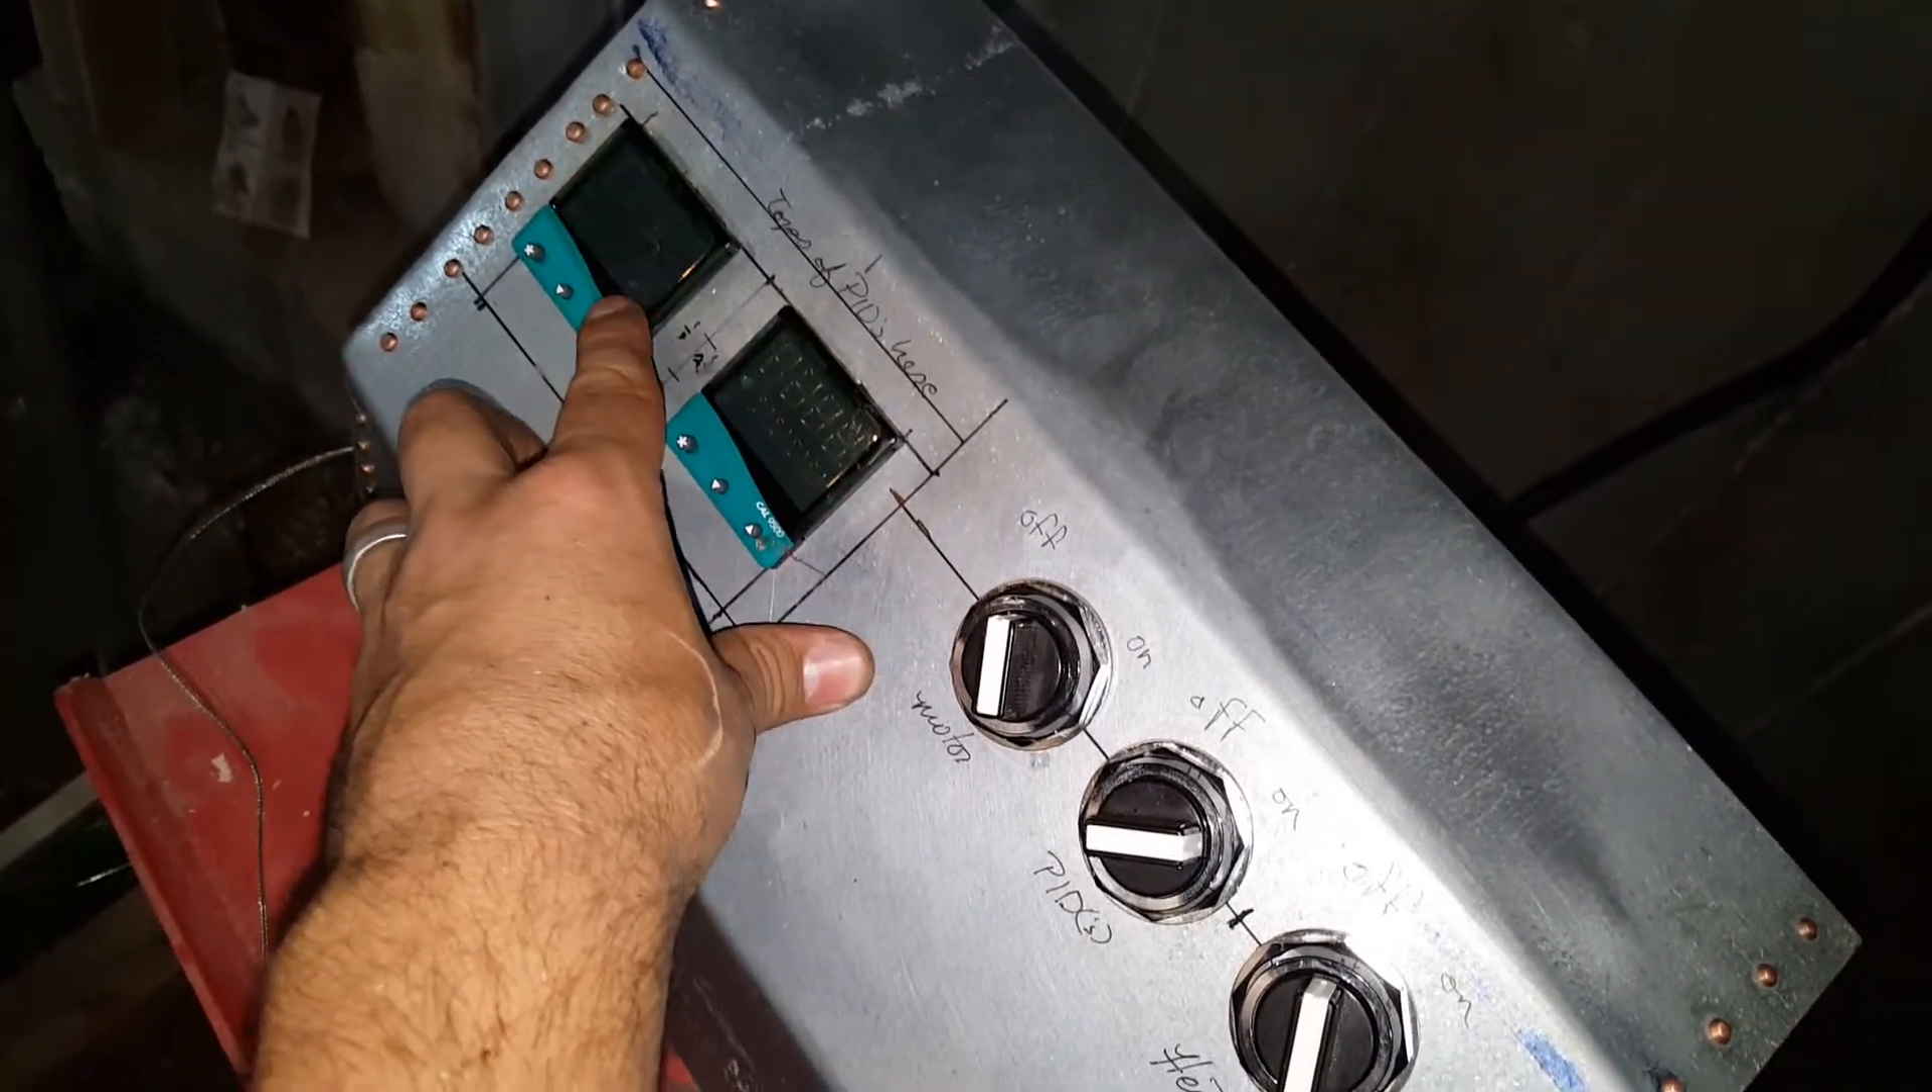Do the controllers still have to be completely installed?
No.